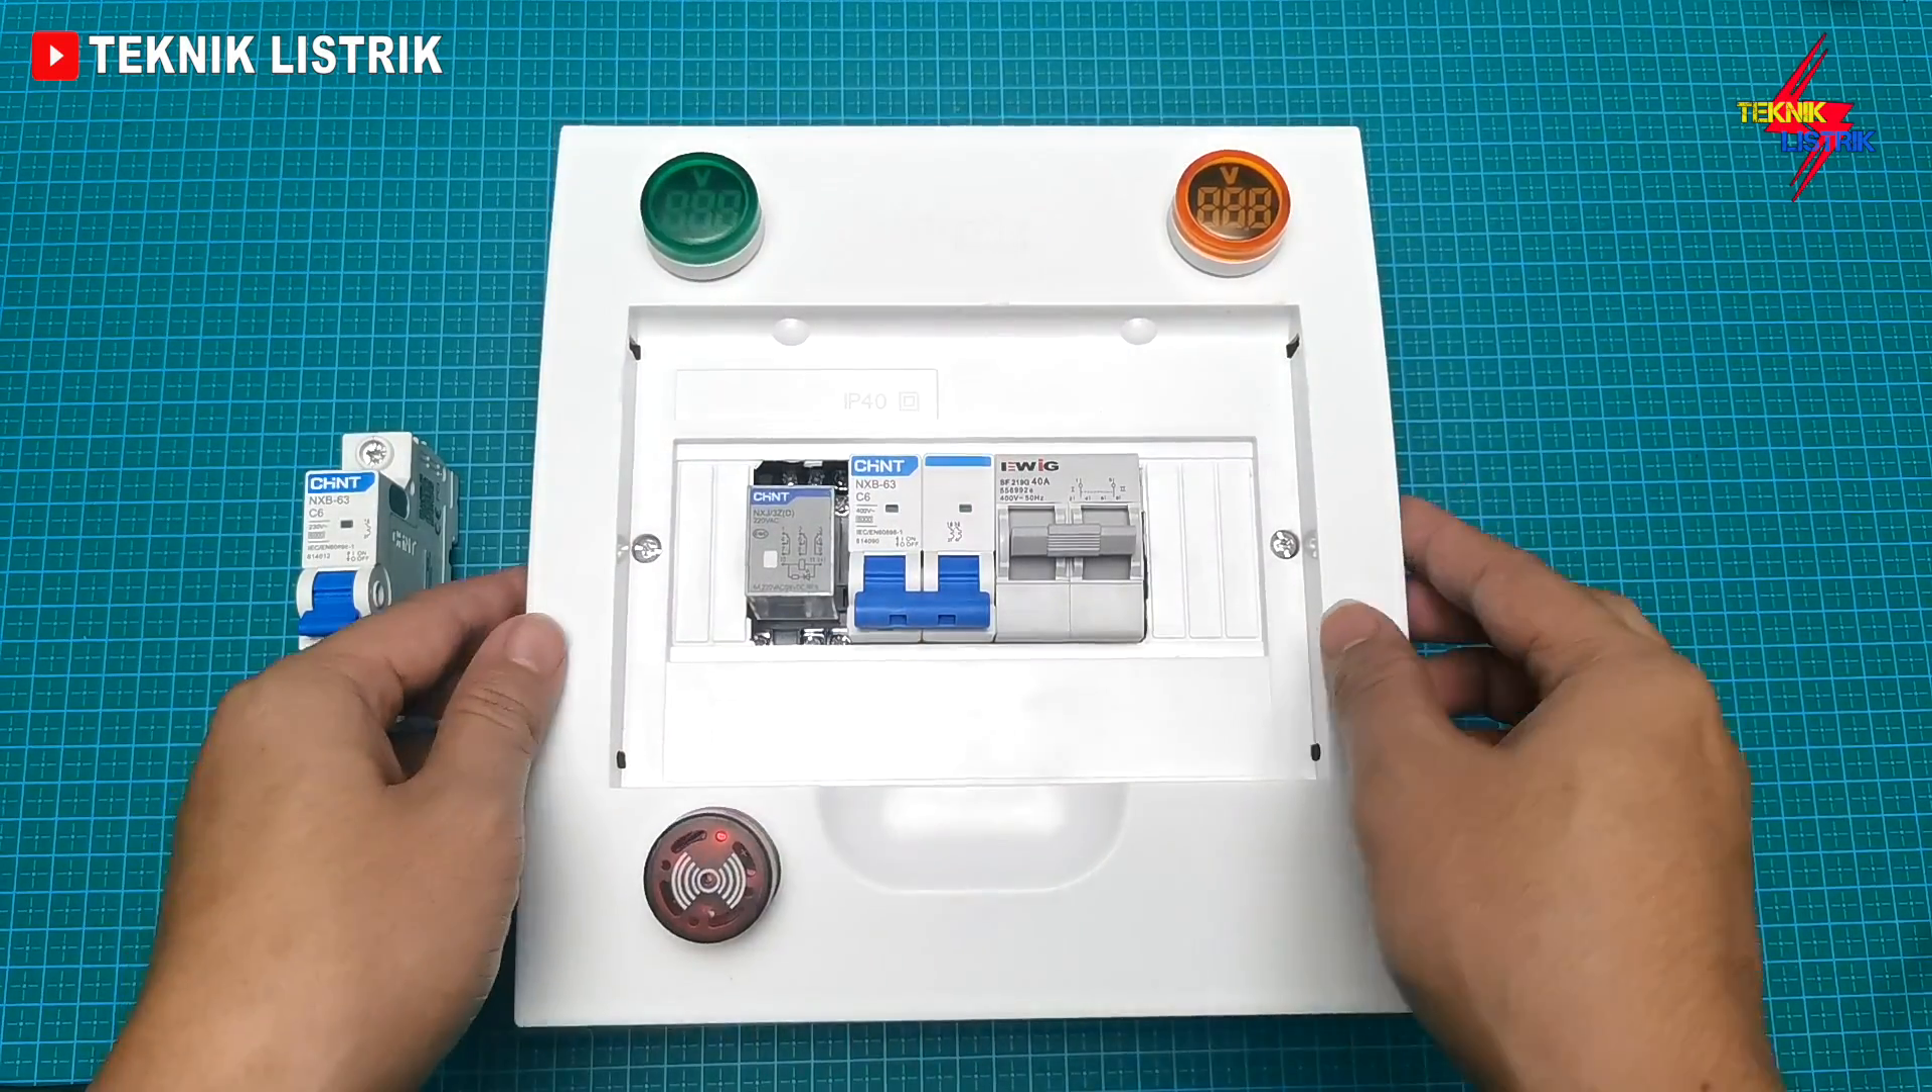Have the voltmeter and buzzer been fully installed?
Yes.